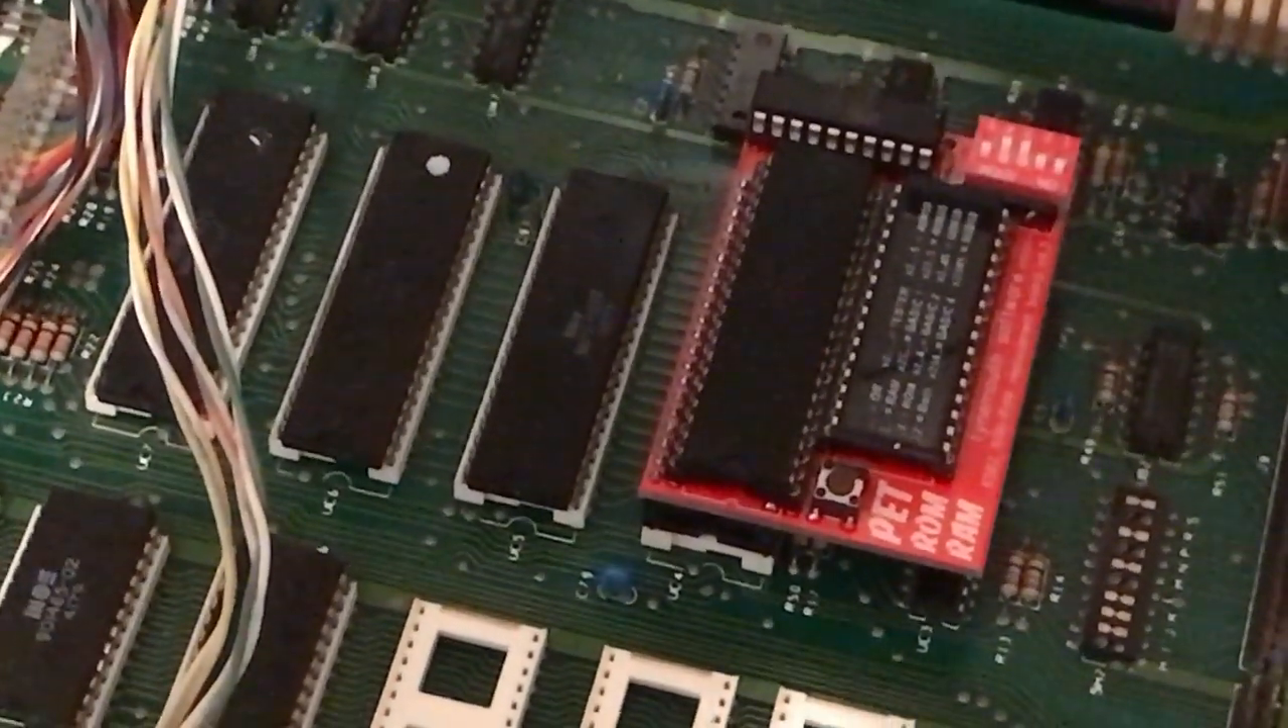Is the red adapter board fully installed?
Yes.